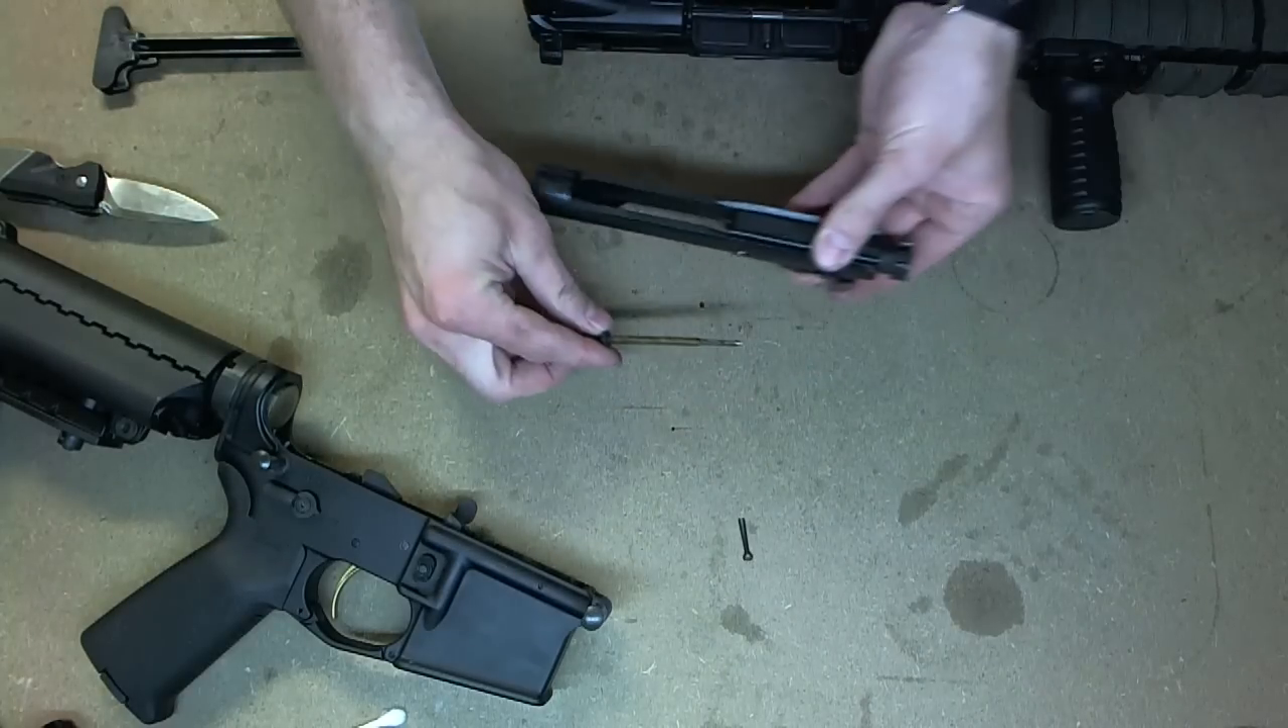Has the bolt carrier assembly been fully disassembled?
No.